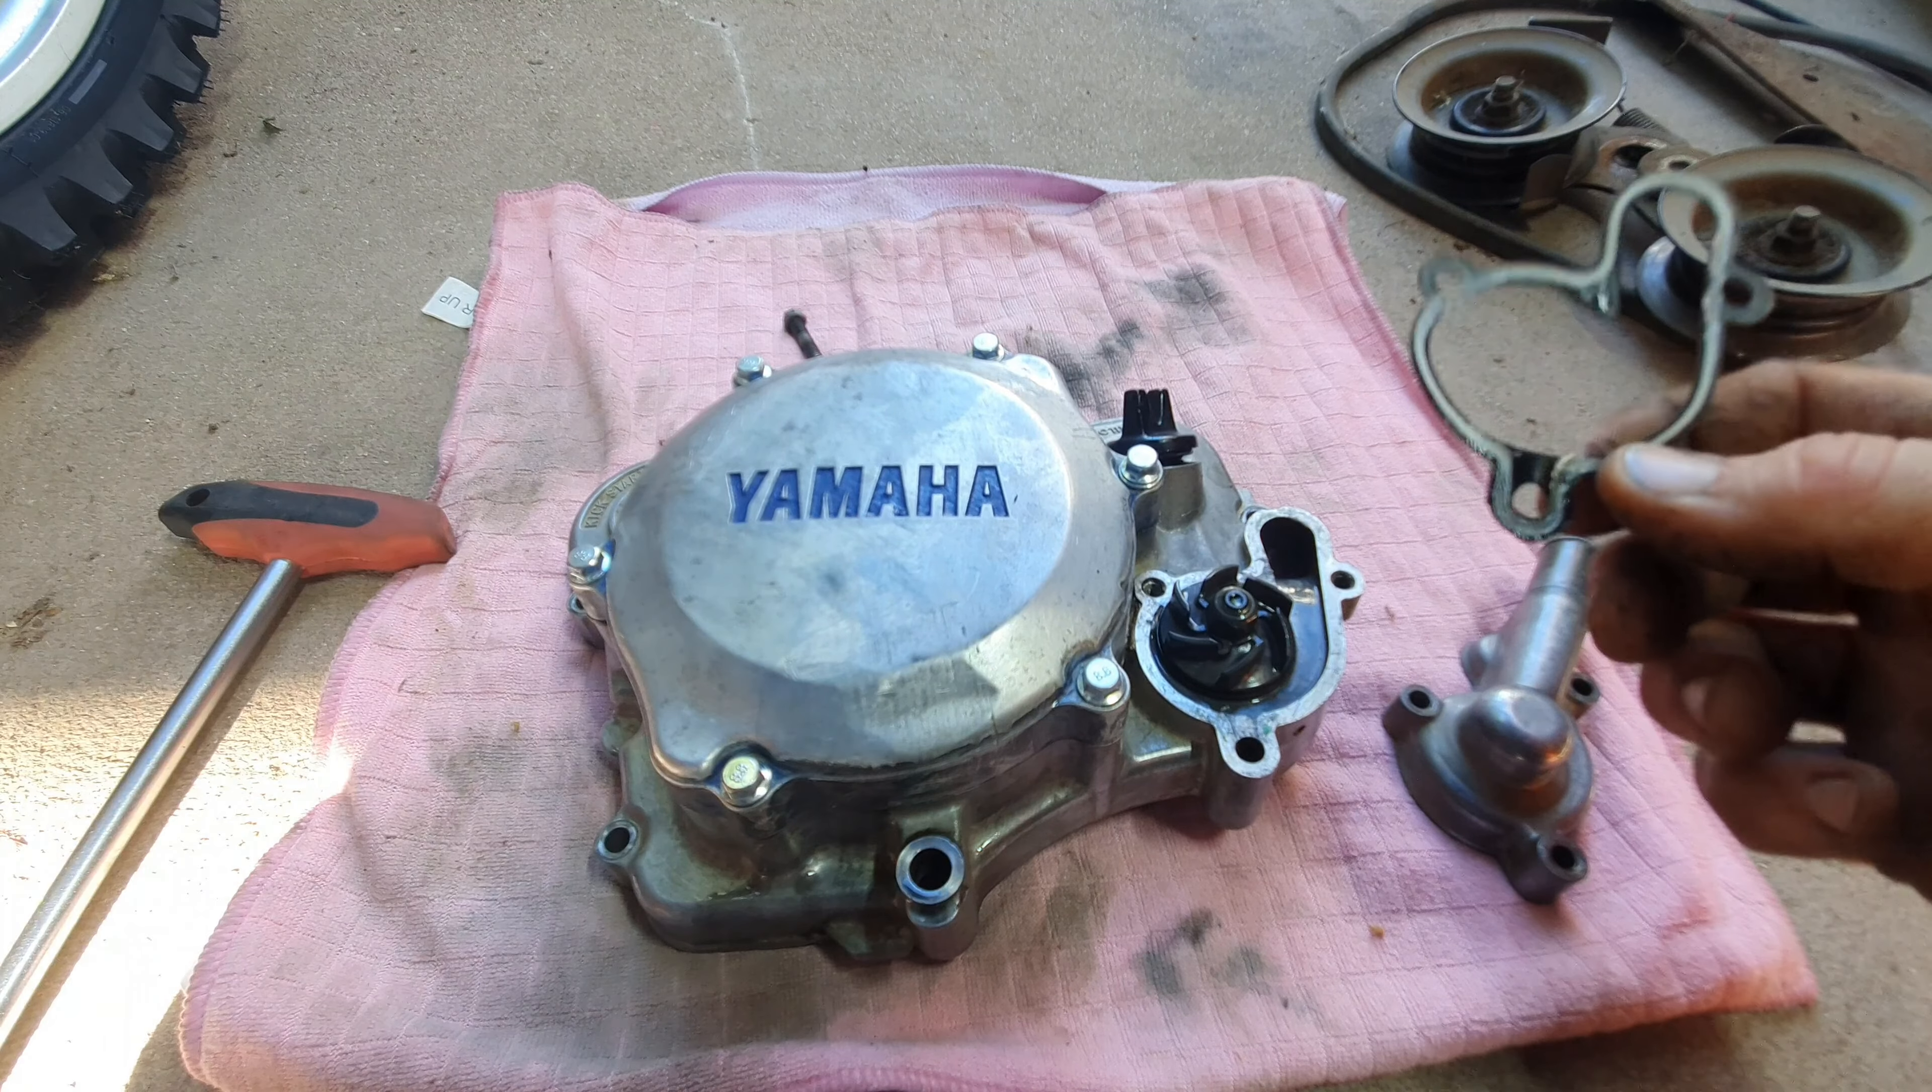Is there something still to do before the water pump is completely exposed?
No.